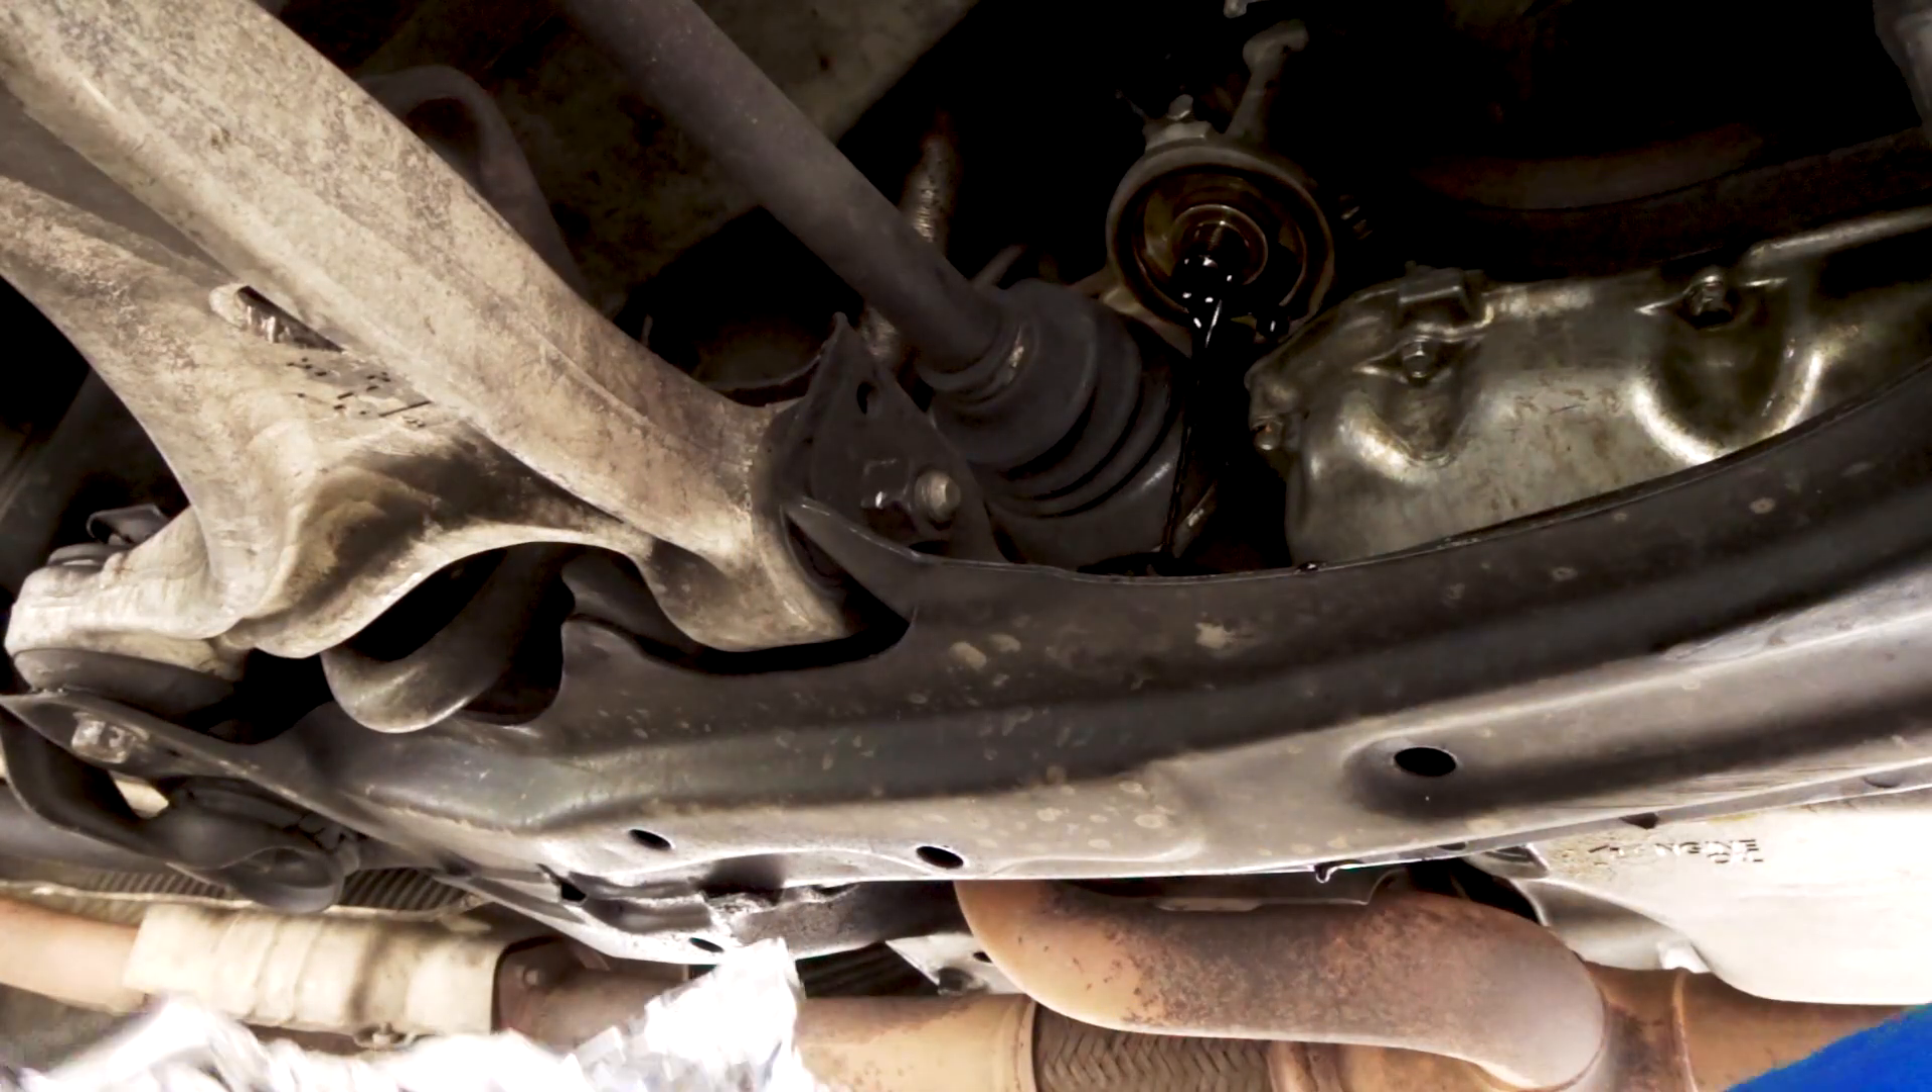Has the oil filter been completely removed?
Yes.